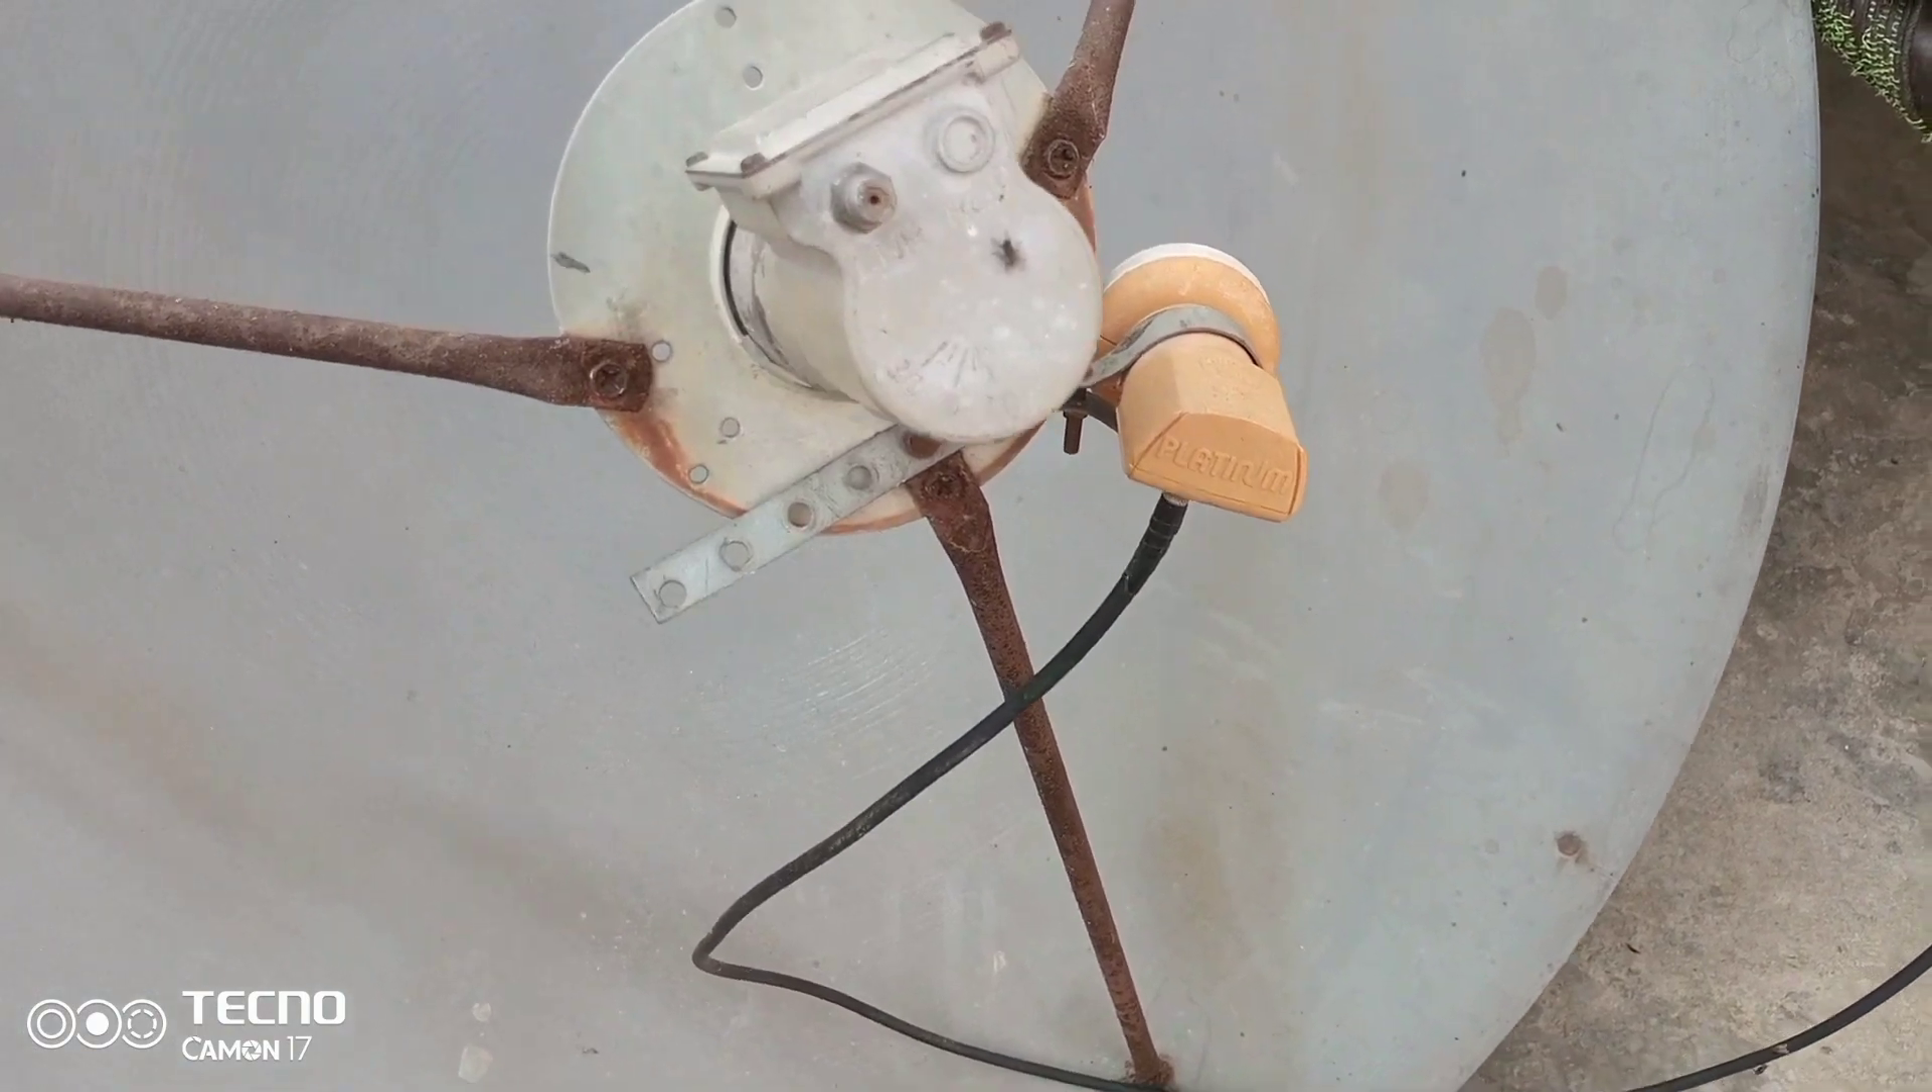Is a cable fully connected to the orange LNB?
Yes.